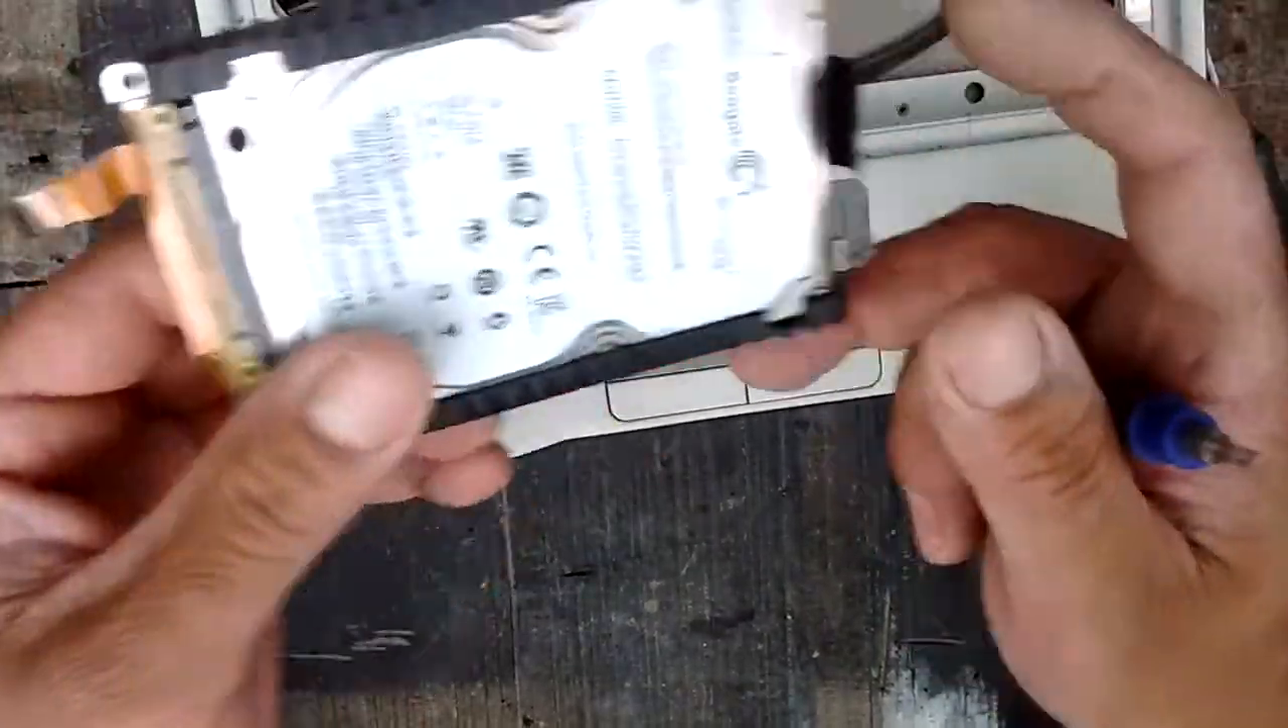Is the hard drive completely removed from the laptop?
Yes.